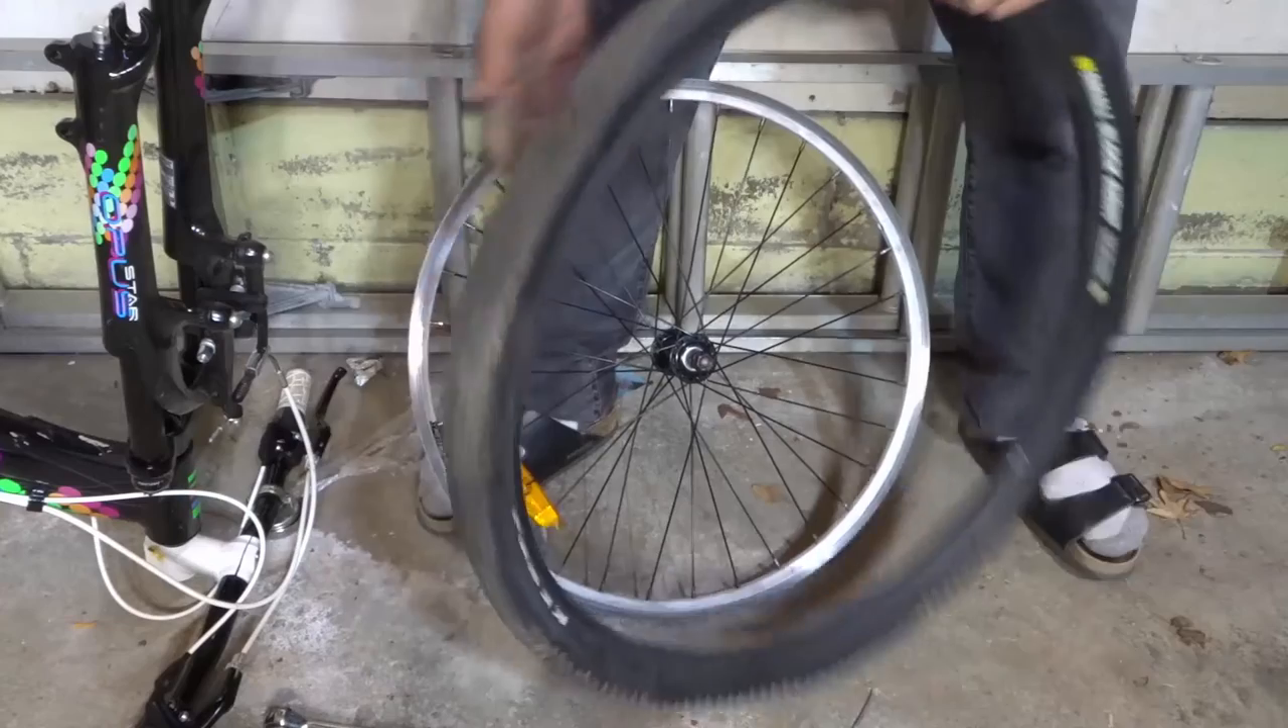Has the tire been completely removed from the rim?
Yes.